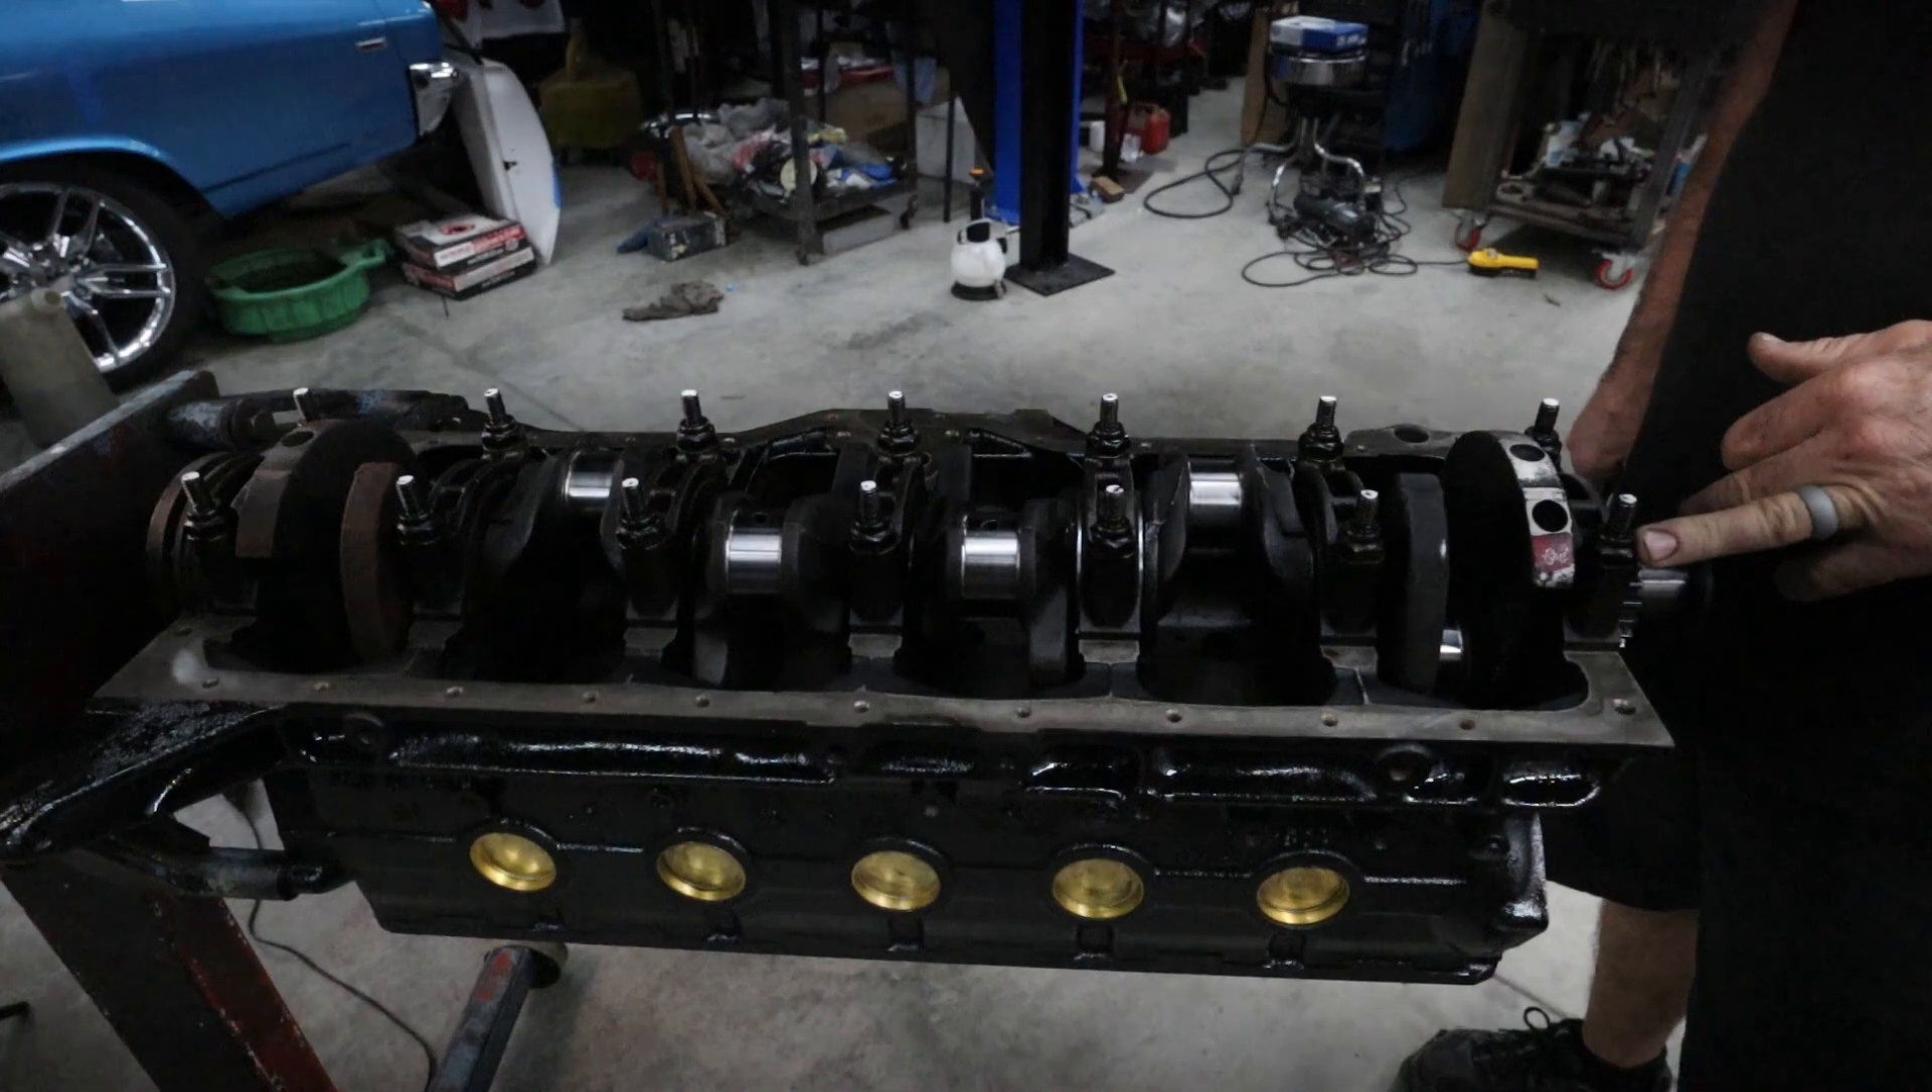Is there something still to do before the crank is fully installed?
No.